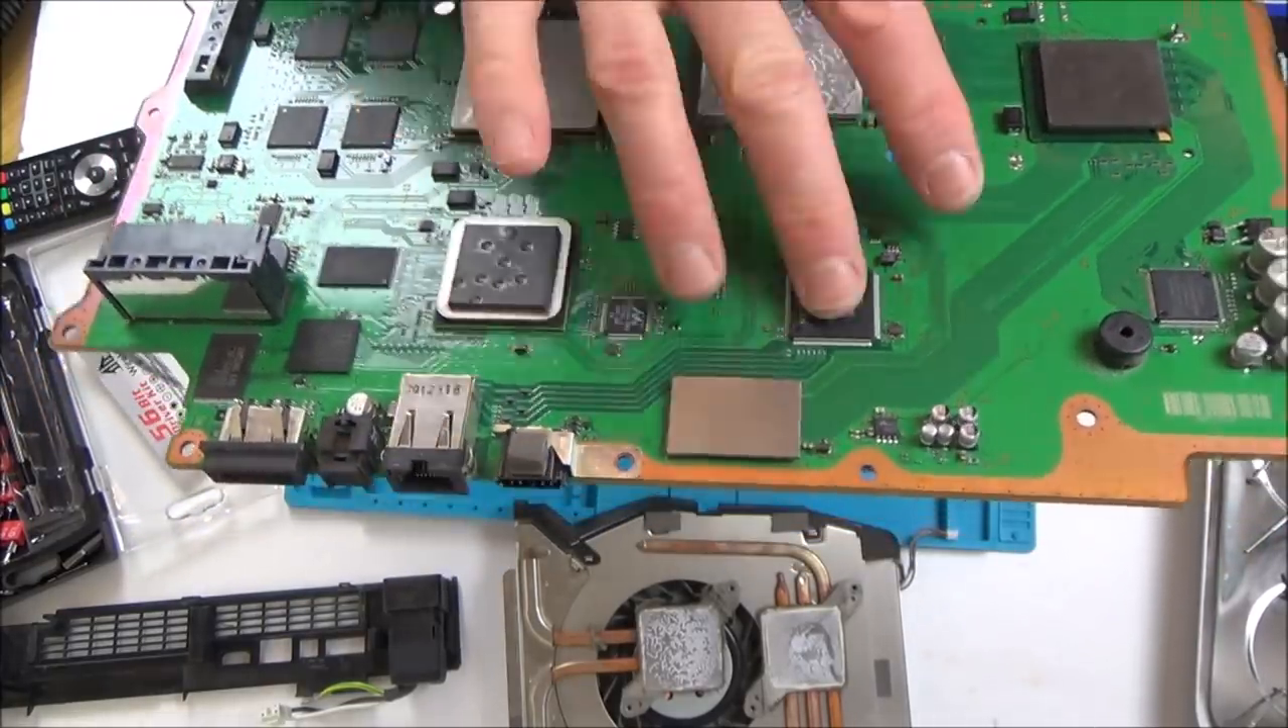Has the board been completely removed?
Yes.